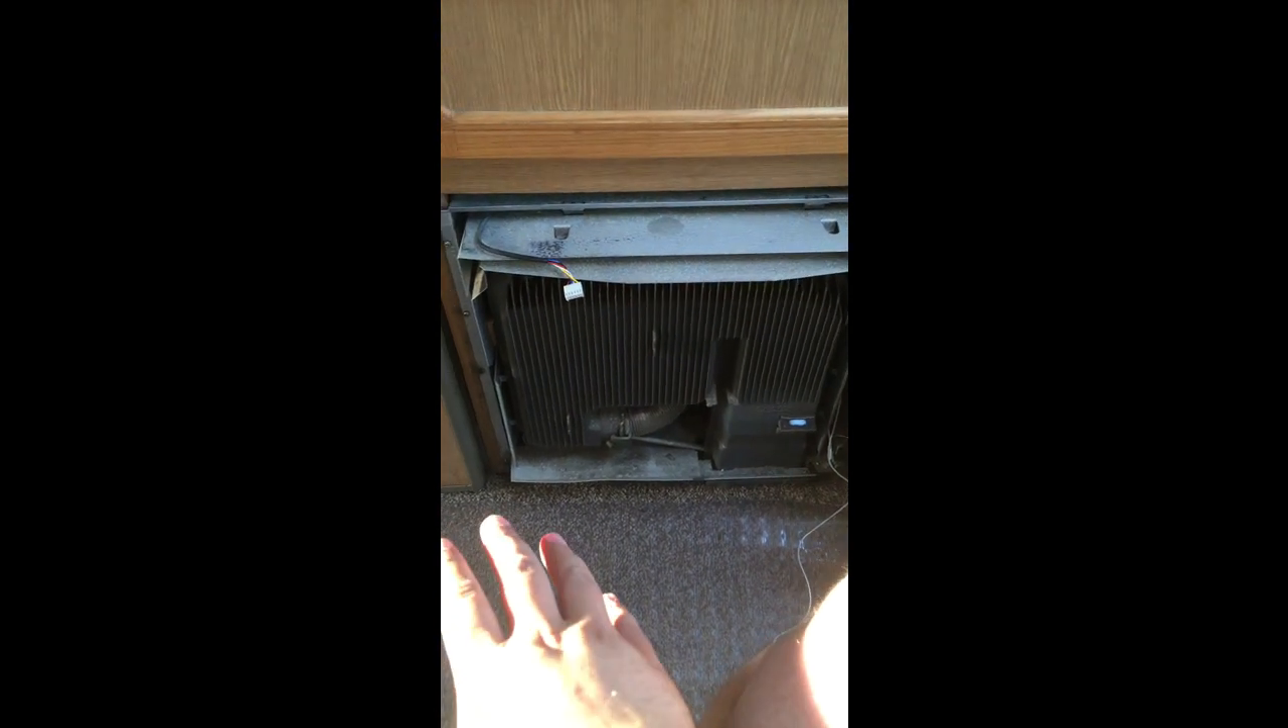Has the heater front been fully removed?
Yes.